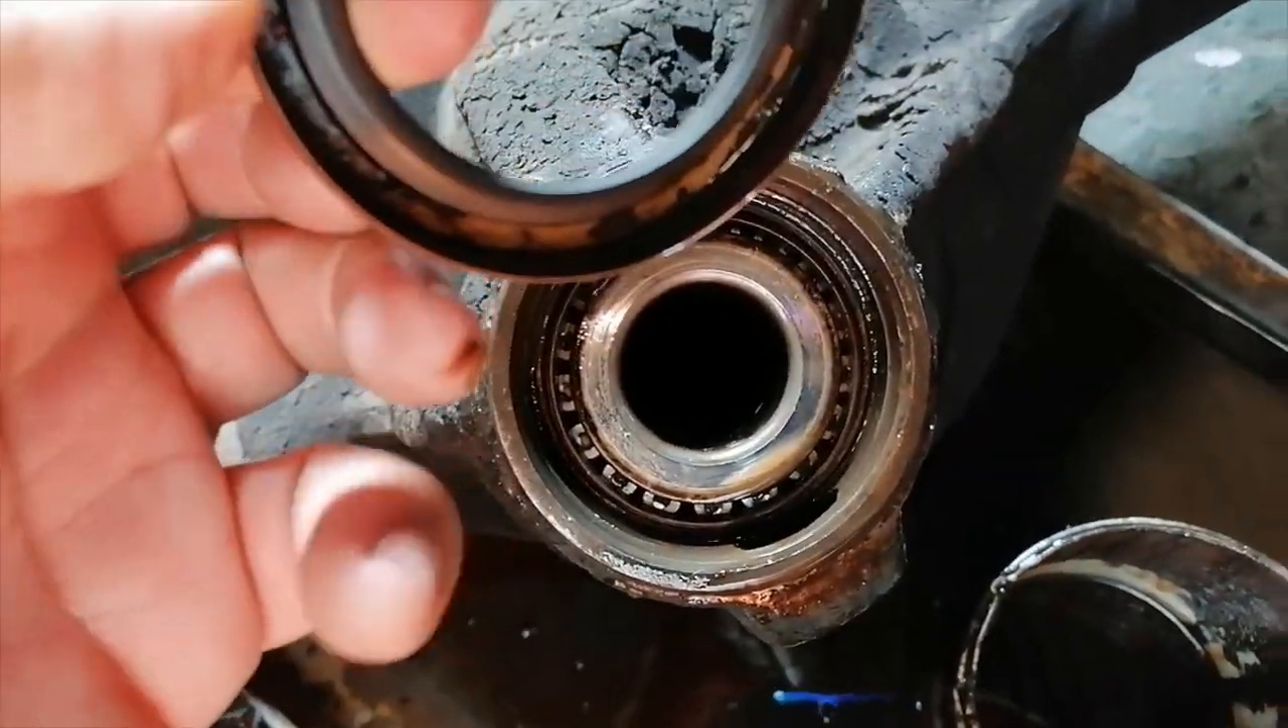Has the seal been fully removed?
Yes.